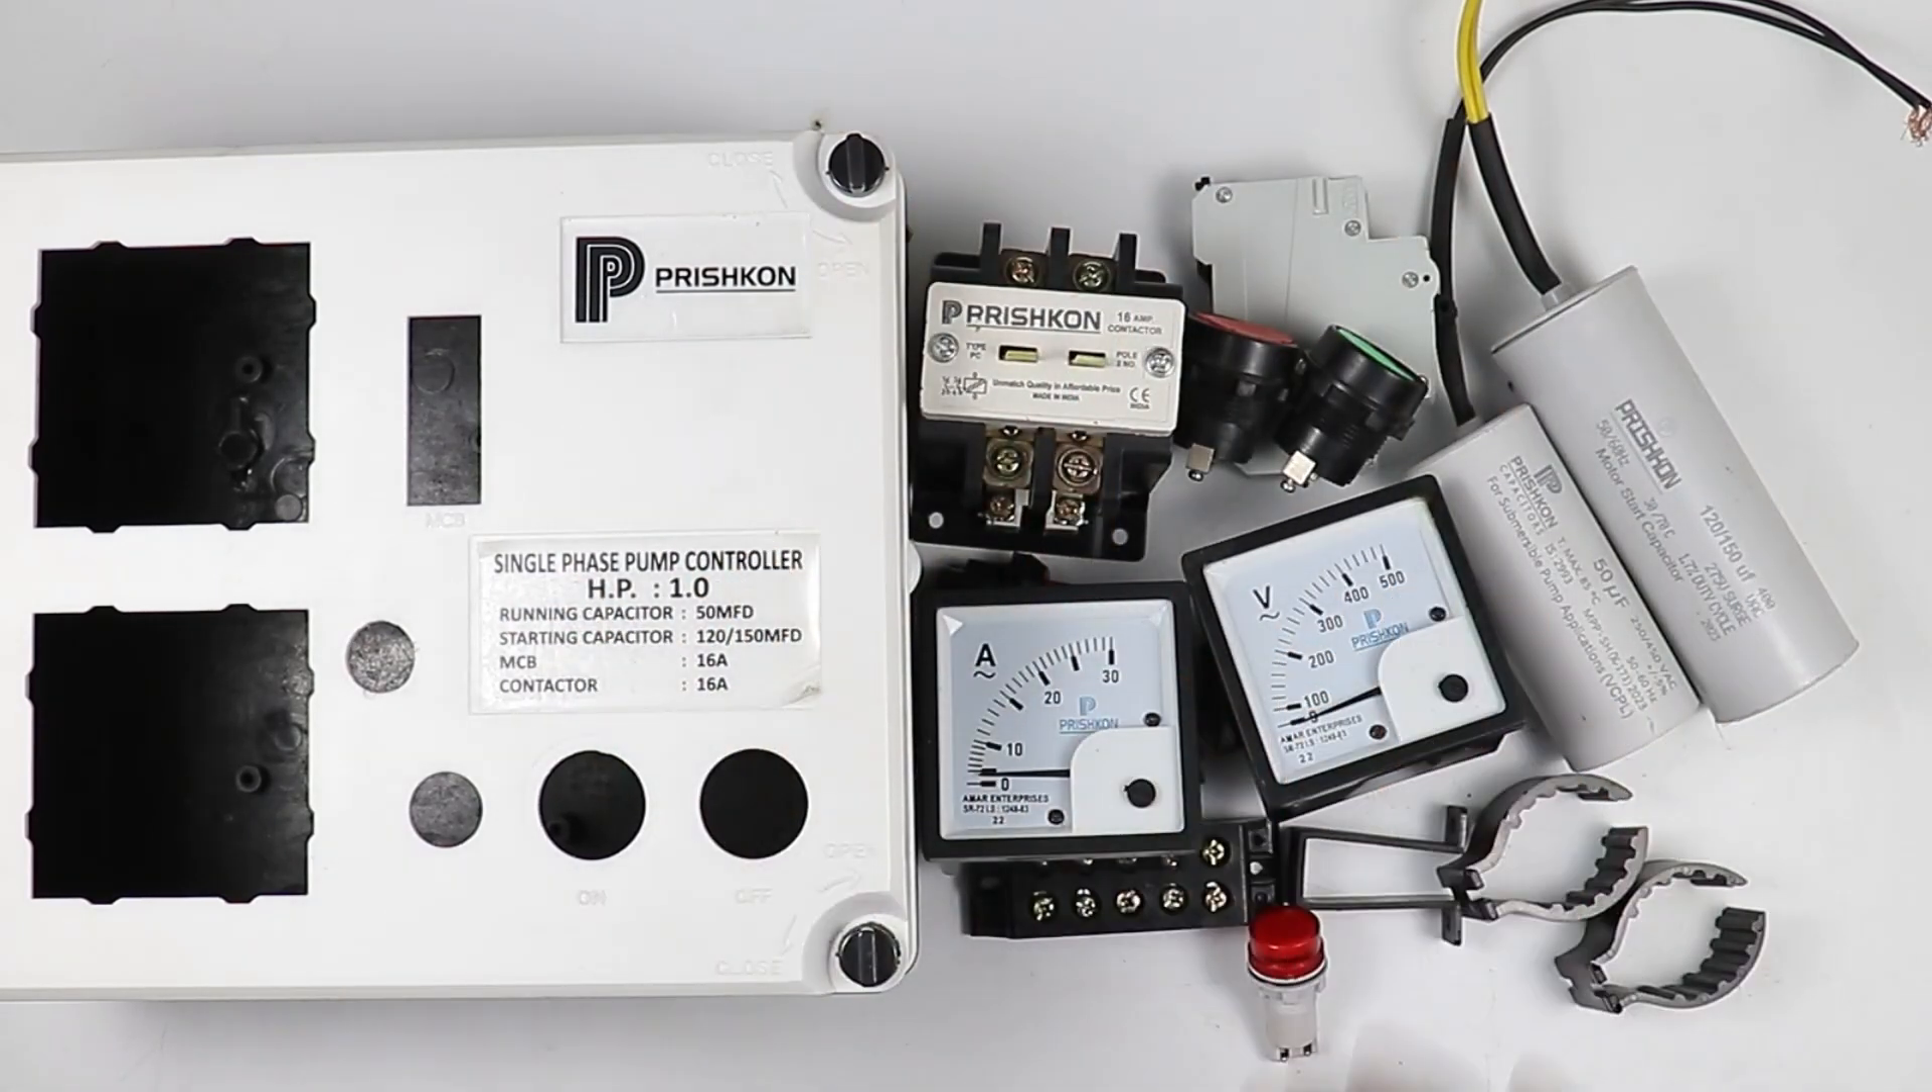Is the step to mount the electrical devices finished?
No.